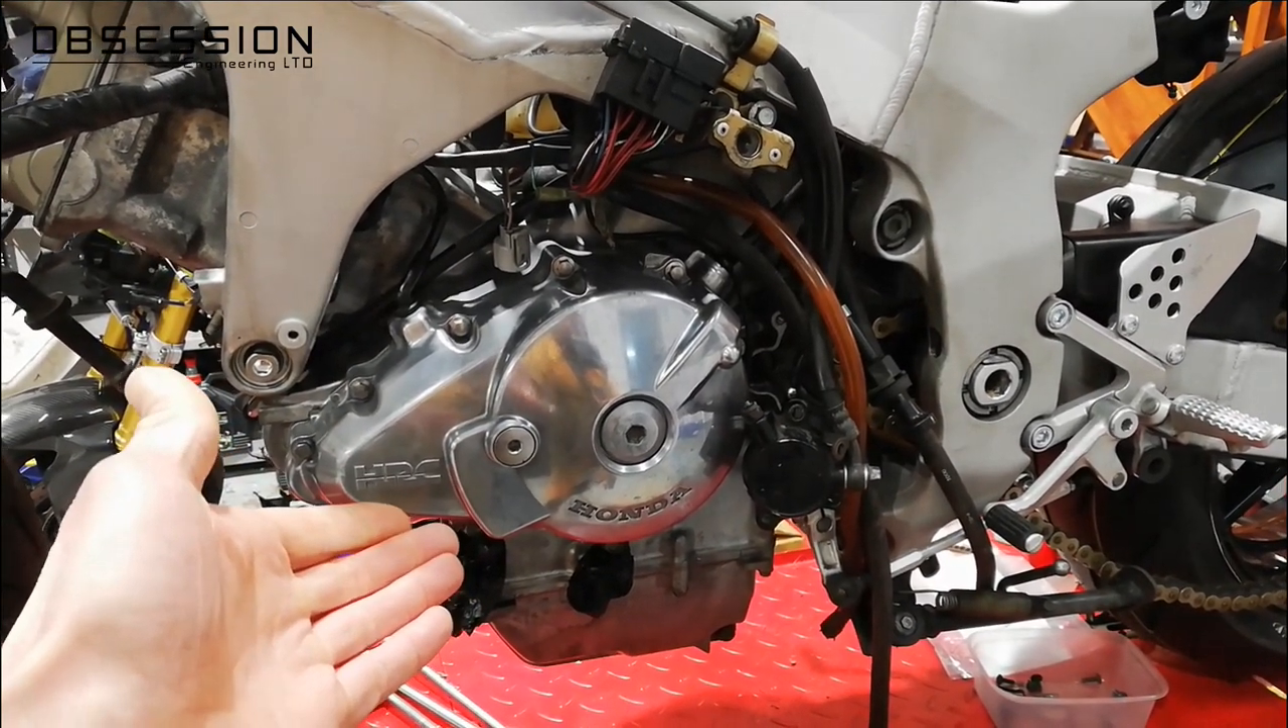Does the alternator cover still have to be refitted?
No.